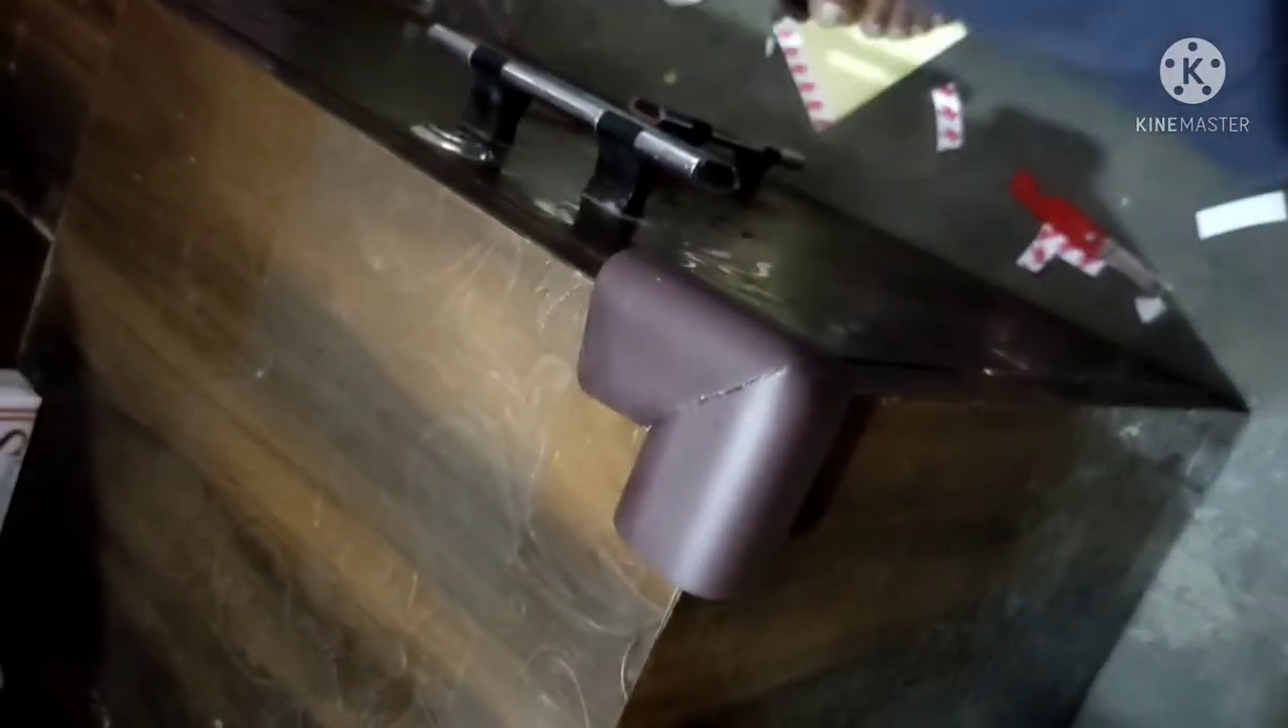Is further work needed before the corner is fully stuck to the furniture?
No.